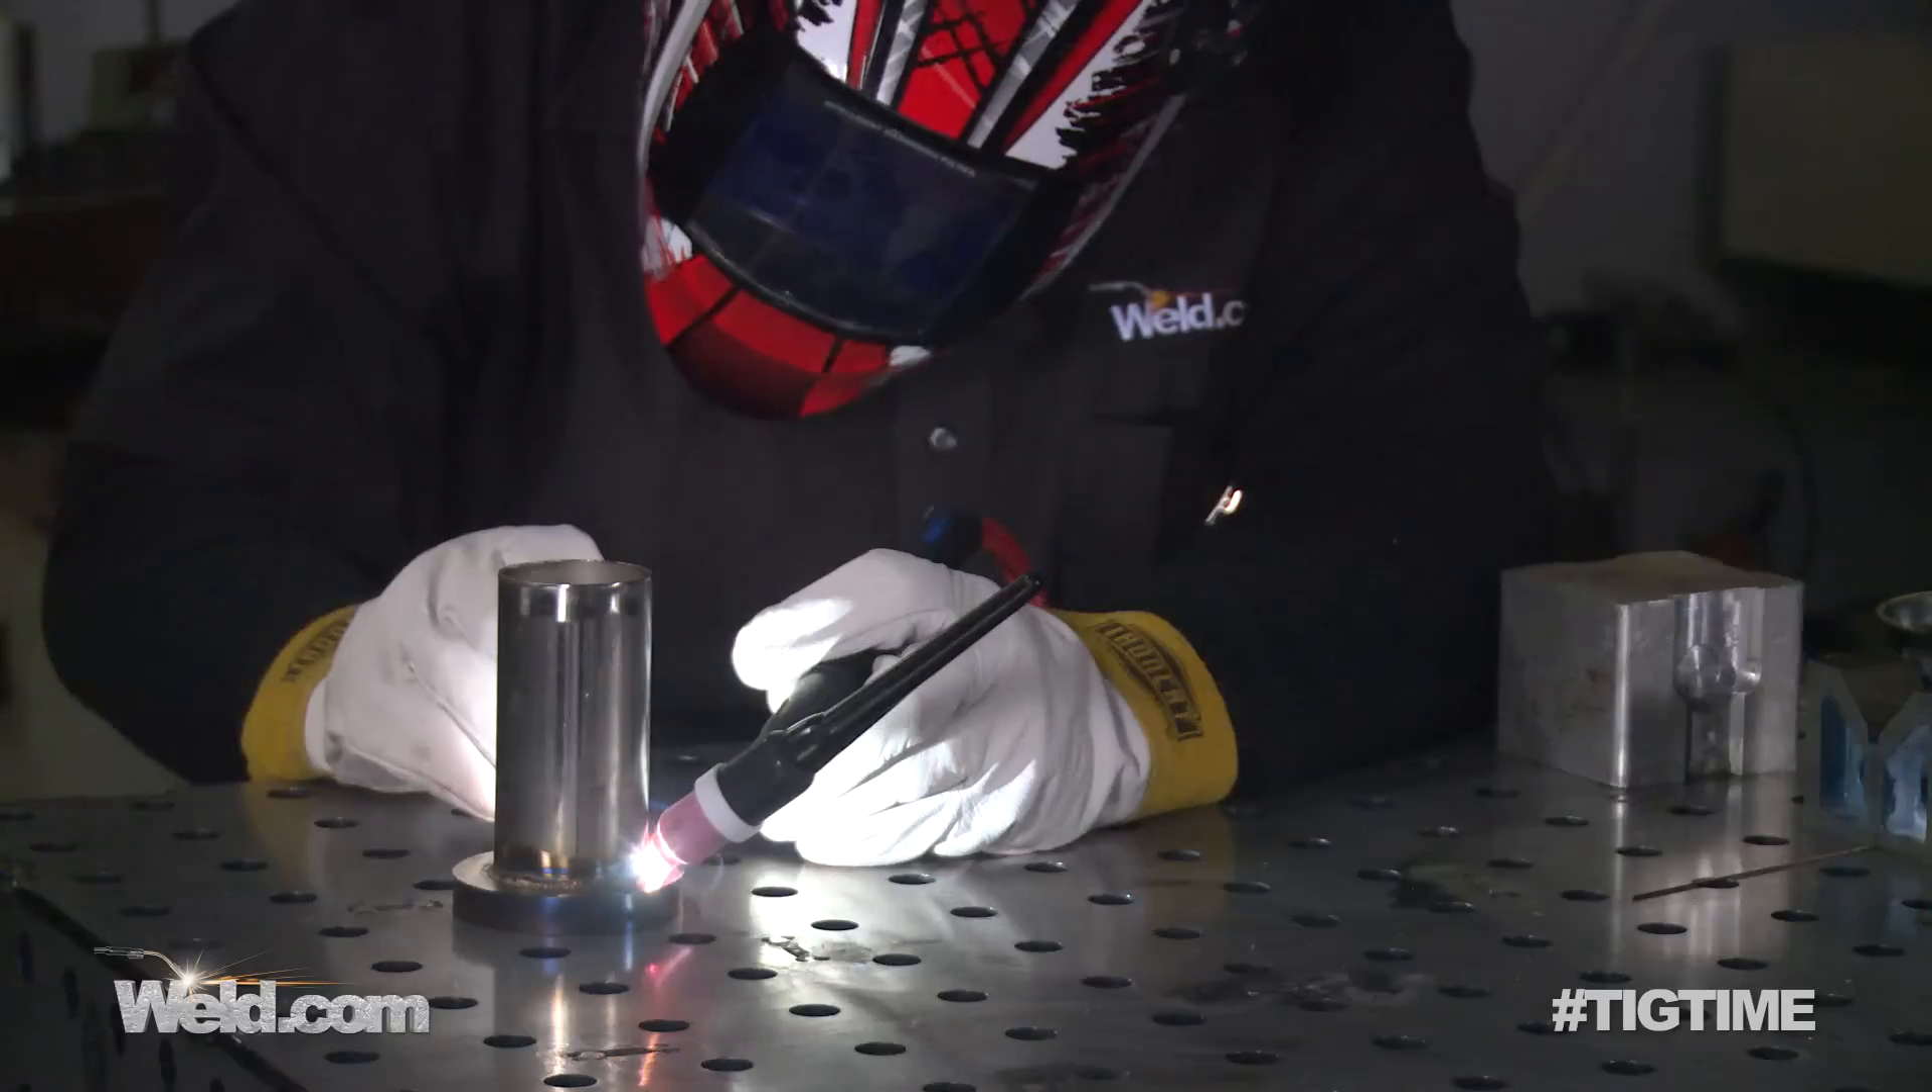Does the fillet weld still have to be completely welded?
Yes.